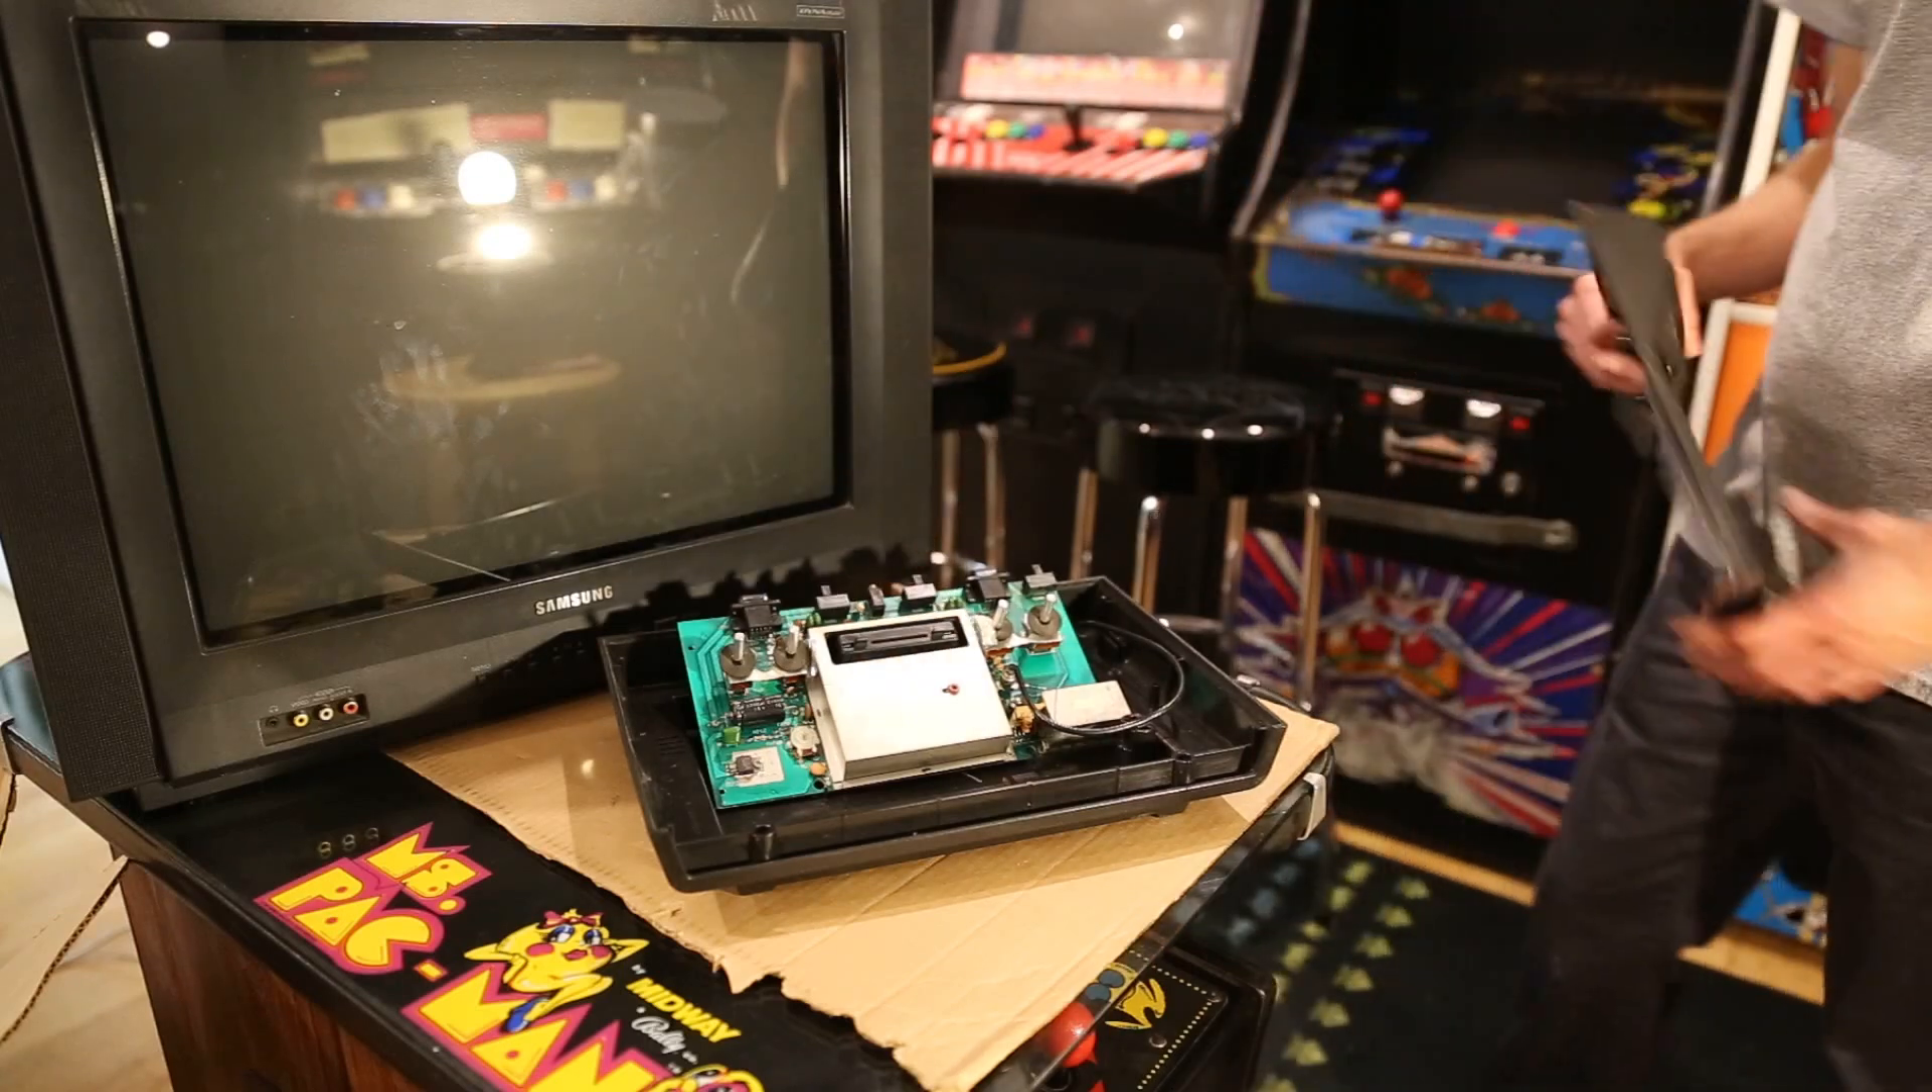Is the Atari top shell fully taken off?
Yes.